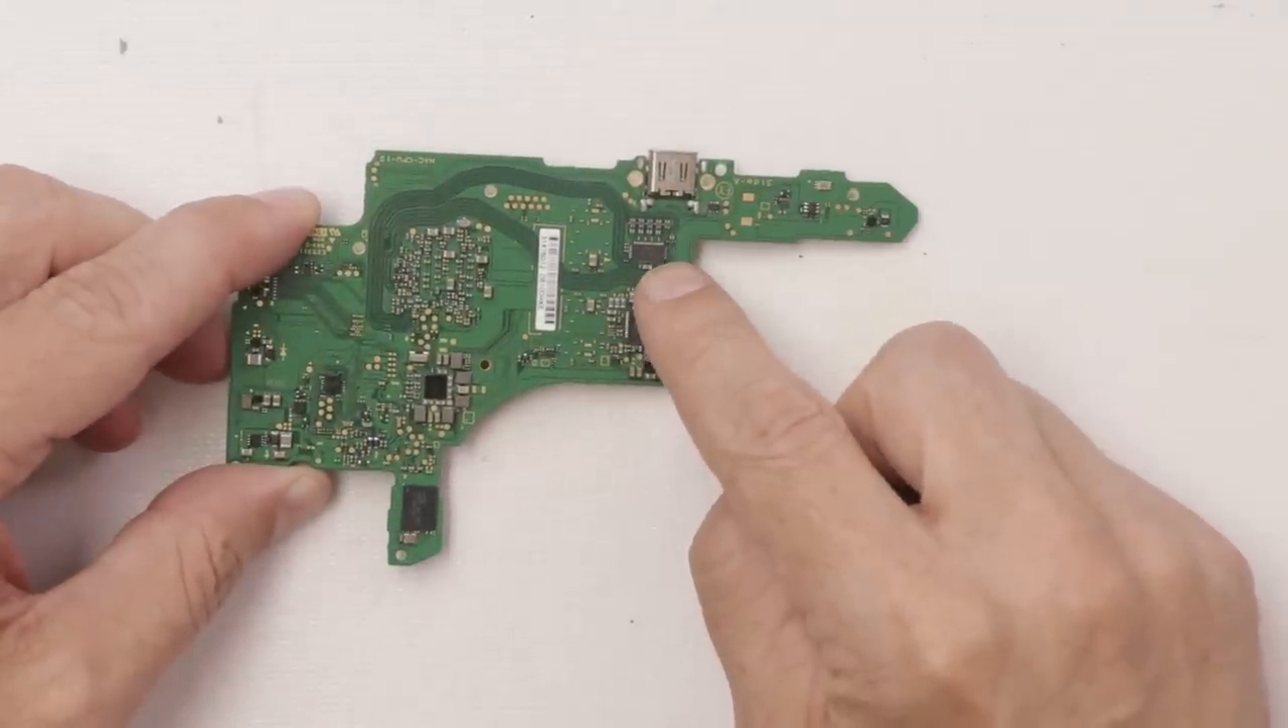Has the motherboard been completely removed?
Yes.